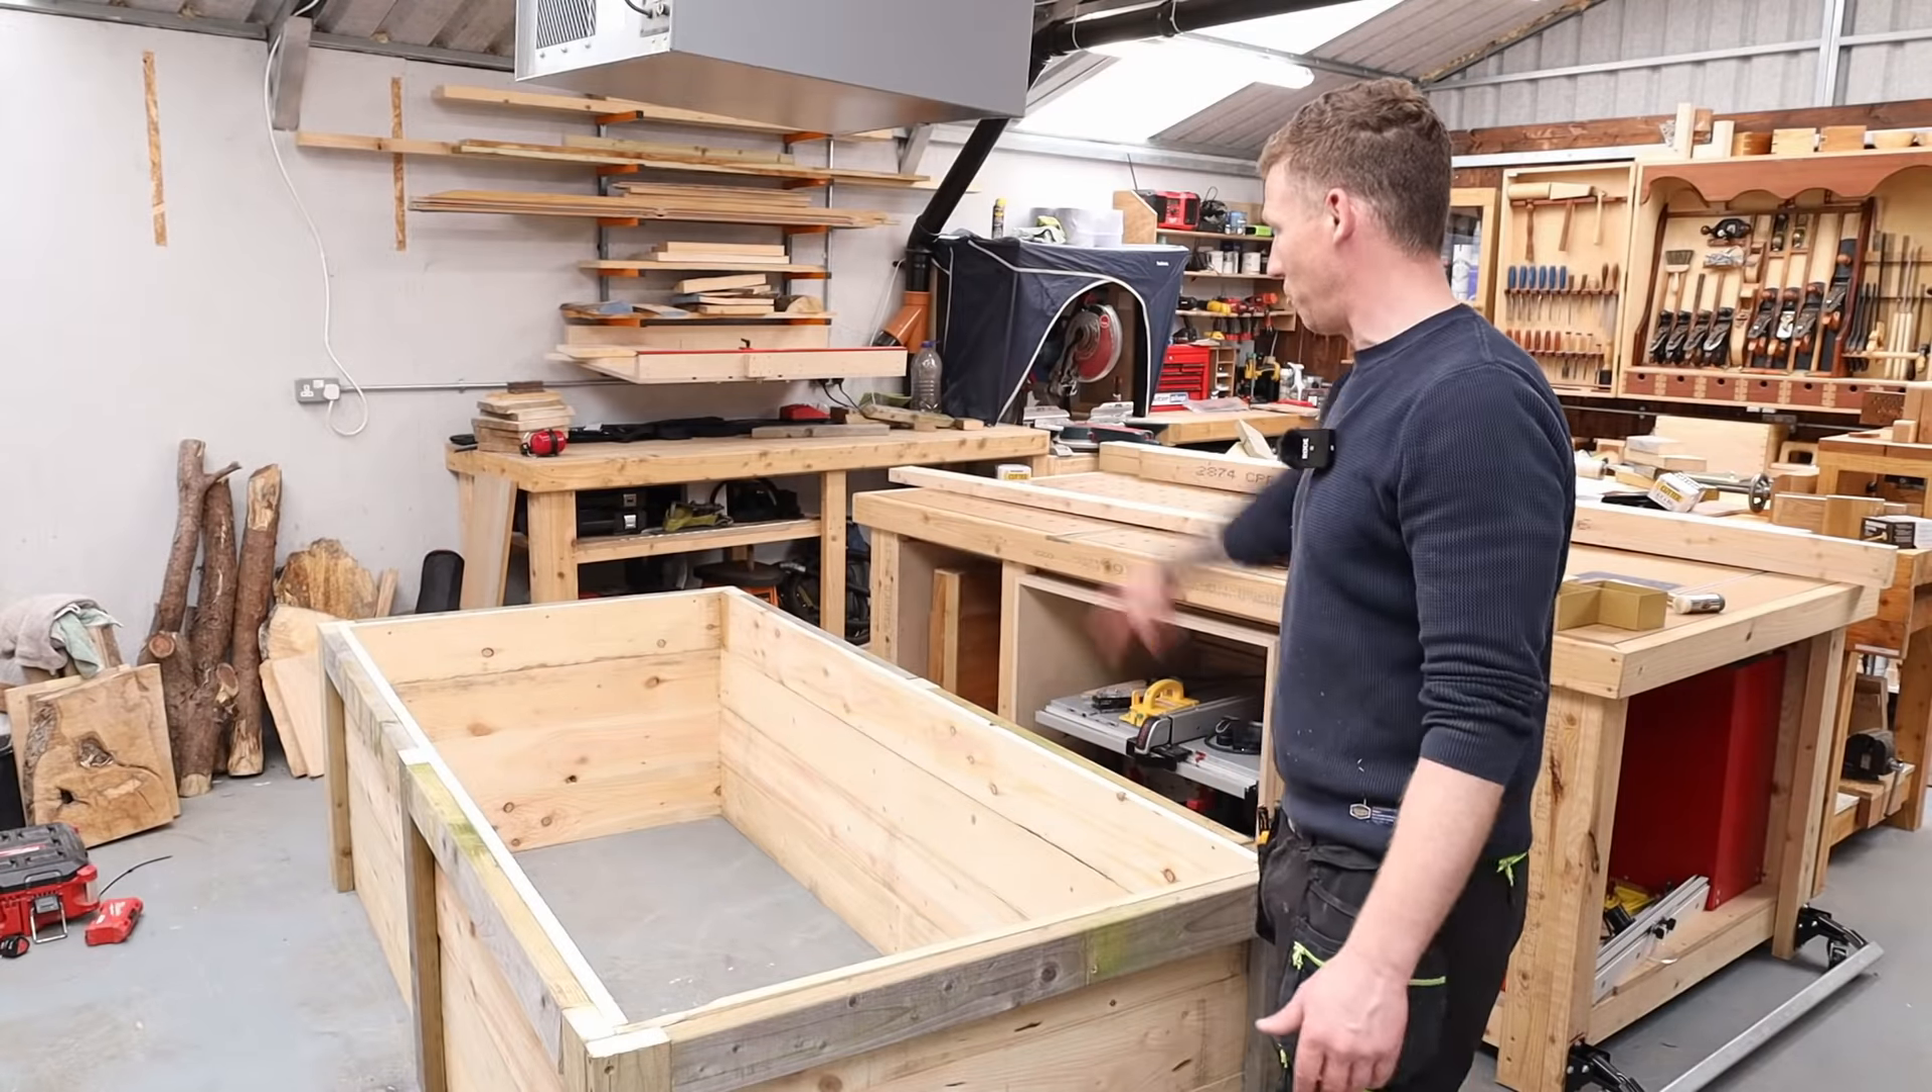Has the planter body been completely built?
Yes.